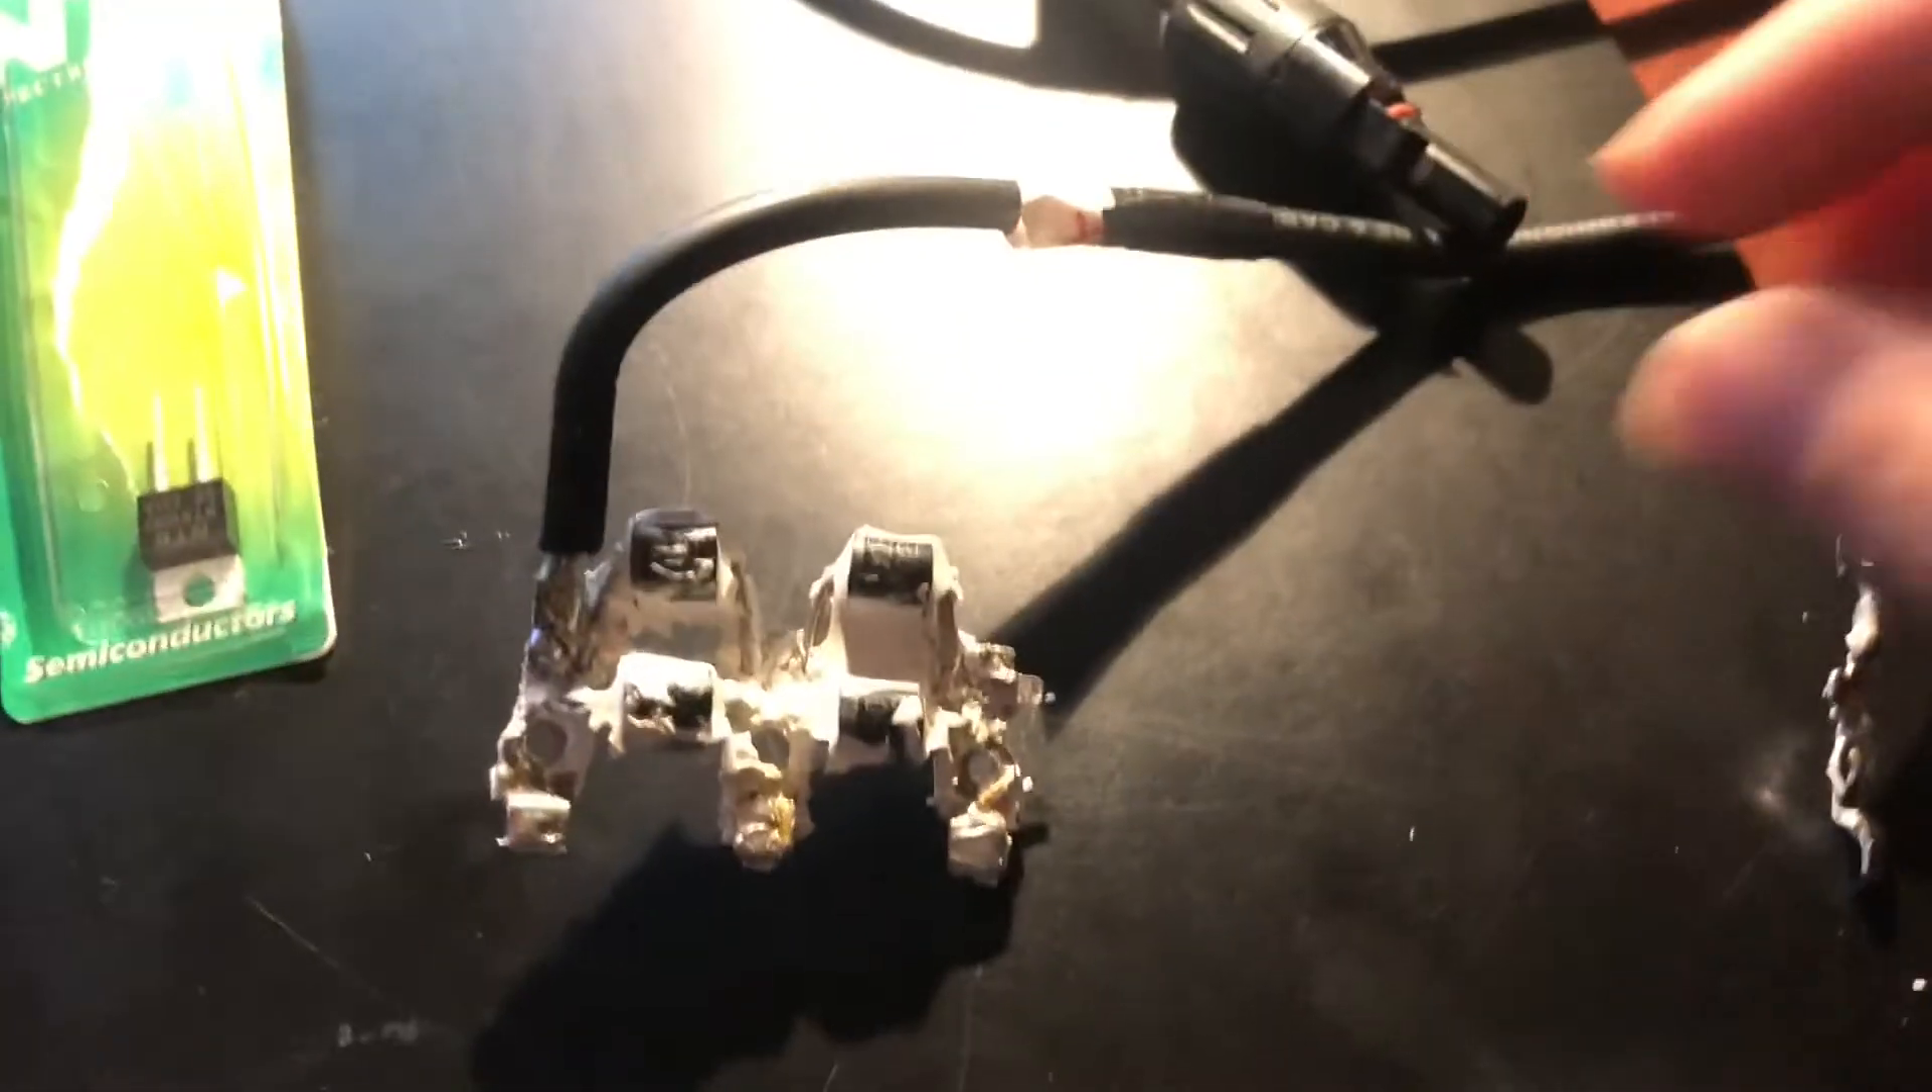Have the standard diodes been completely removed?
No.